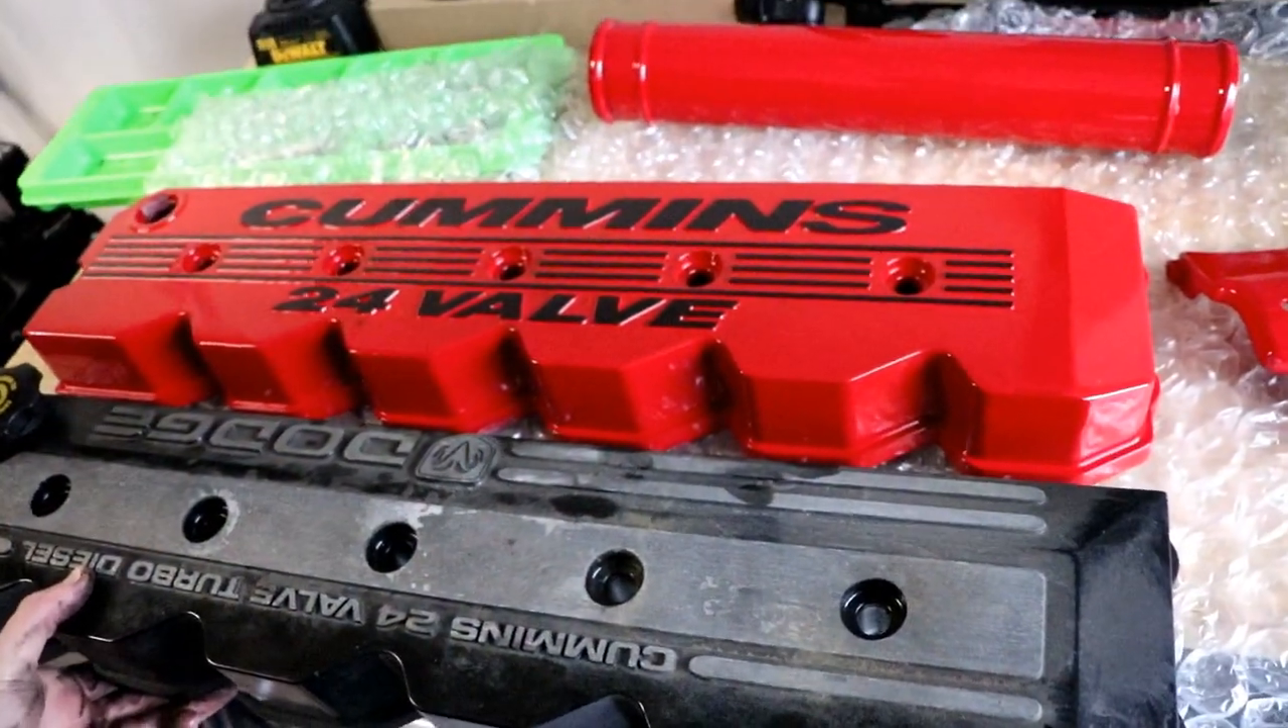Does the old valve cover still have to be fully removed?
No.